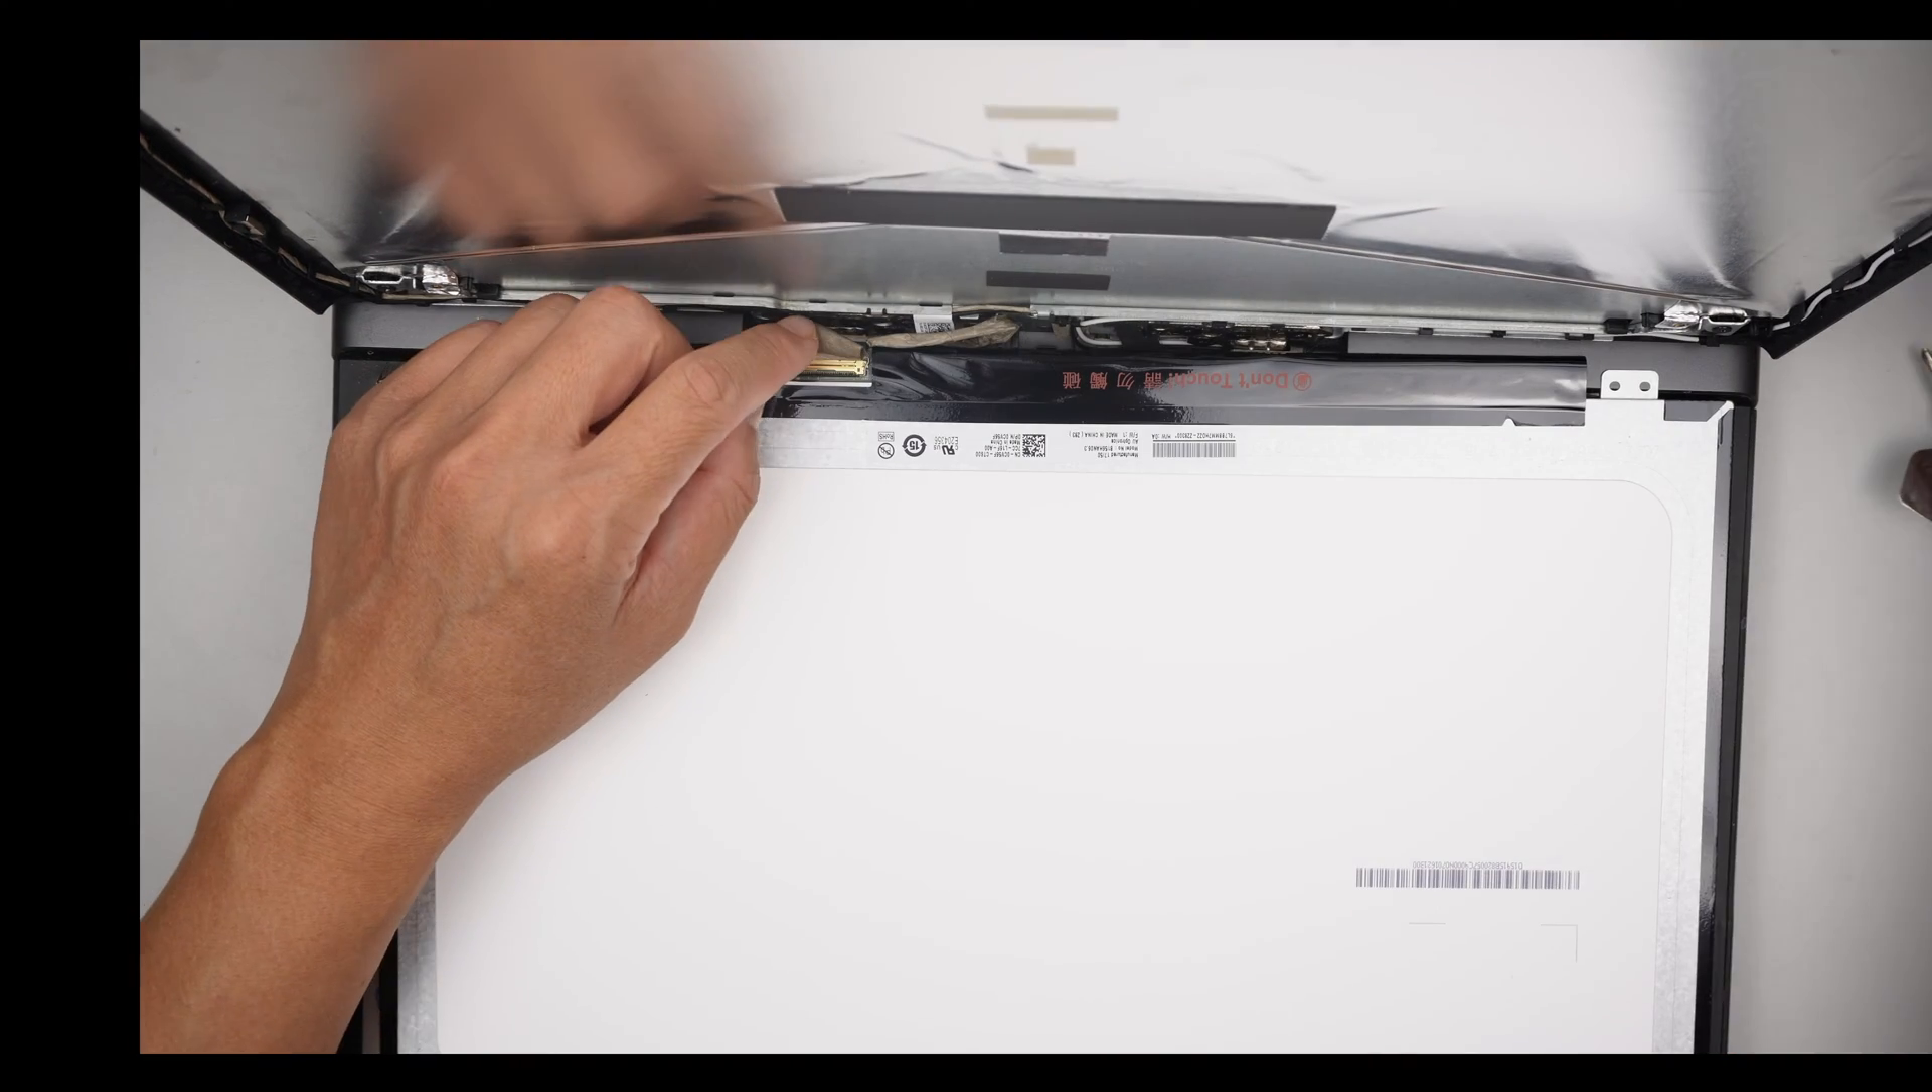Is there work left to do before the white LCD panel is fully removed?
Yes.